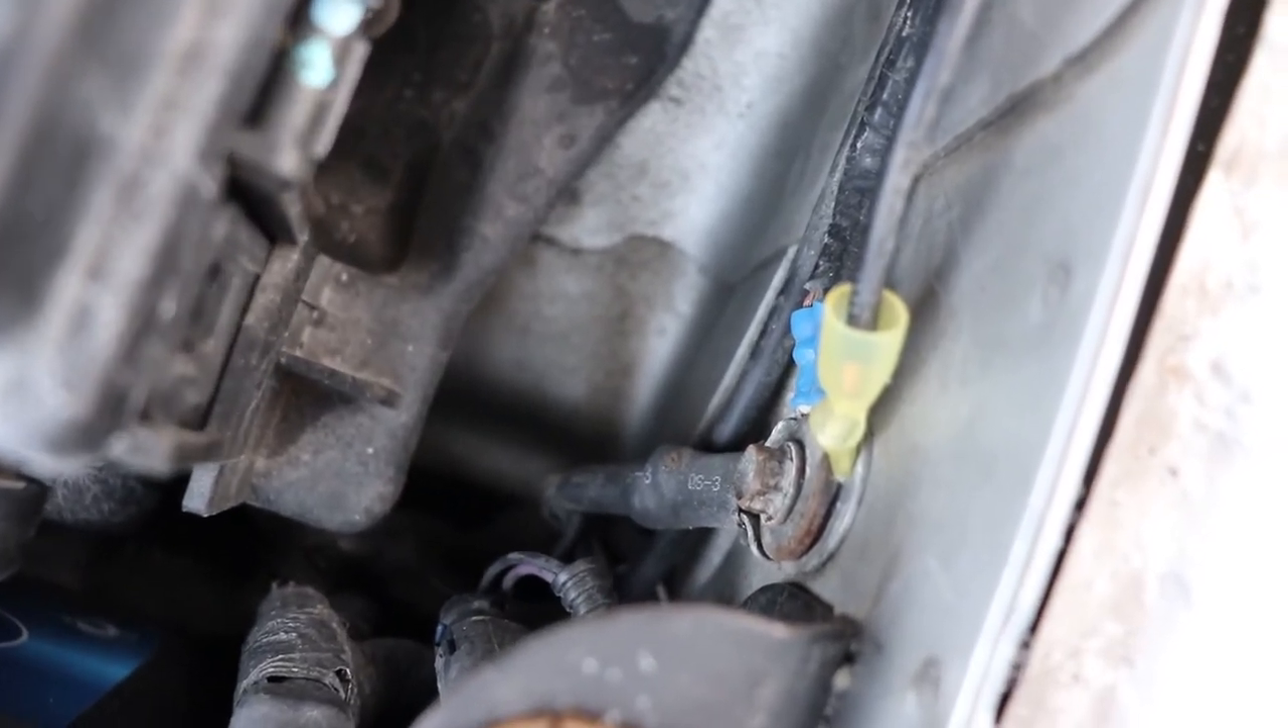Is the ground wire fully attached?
Yes.